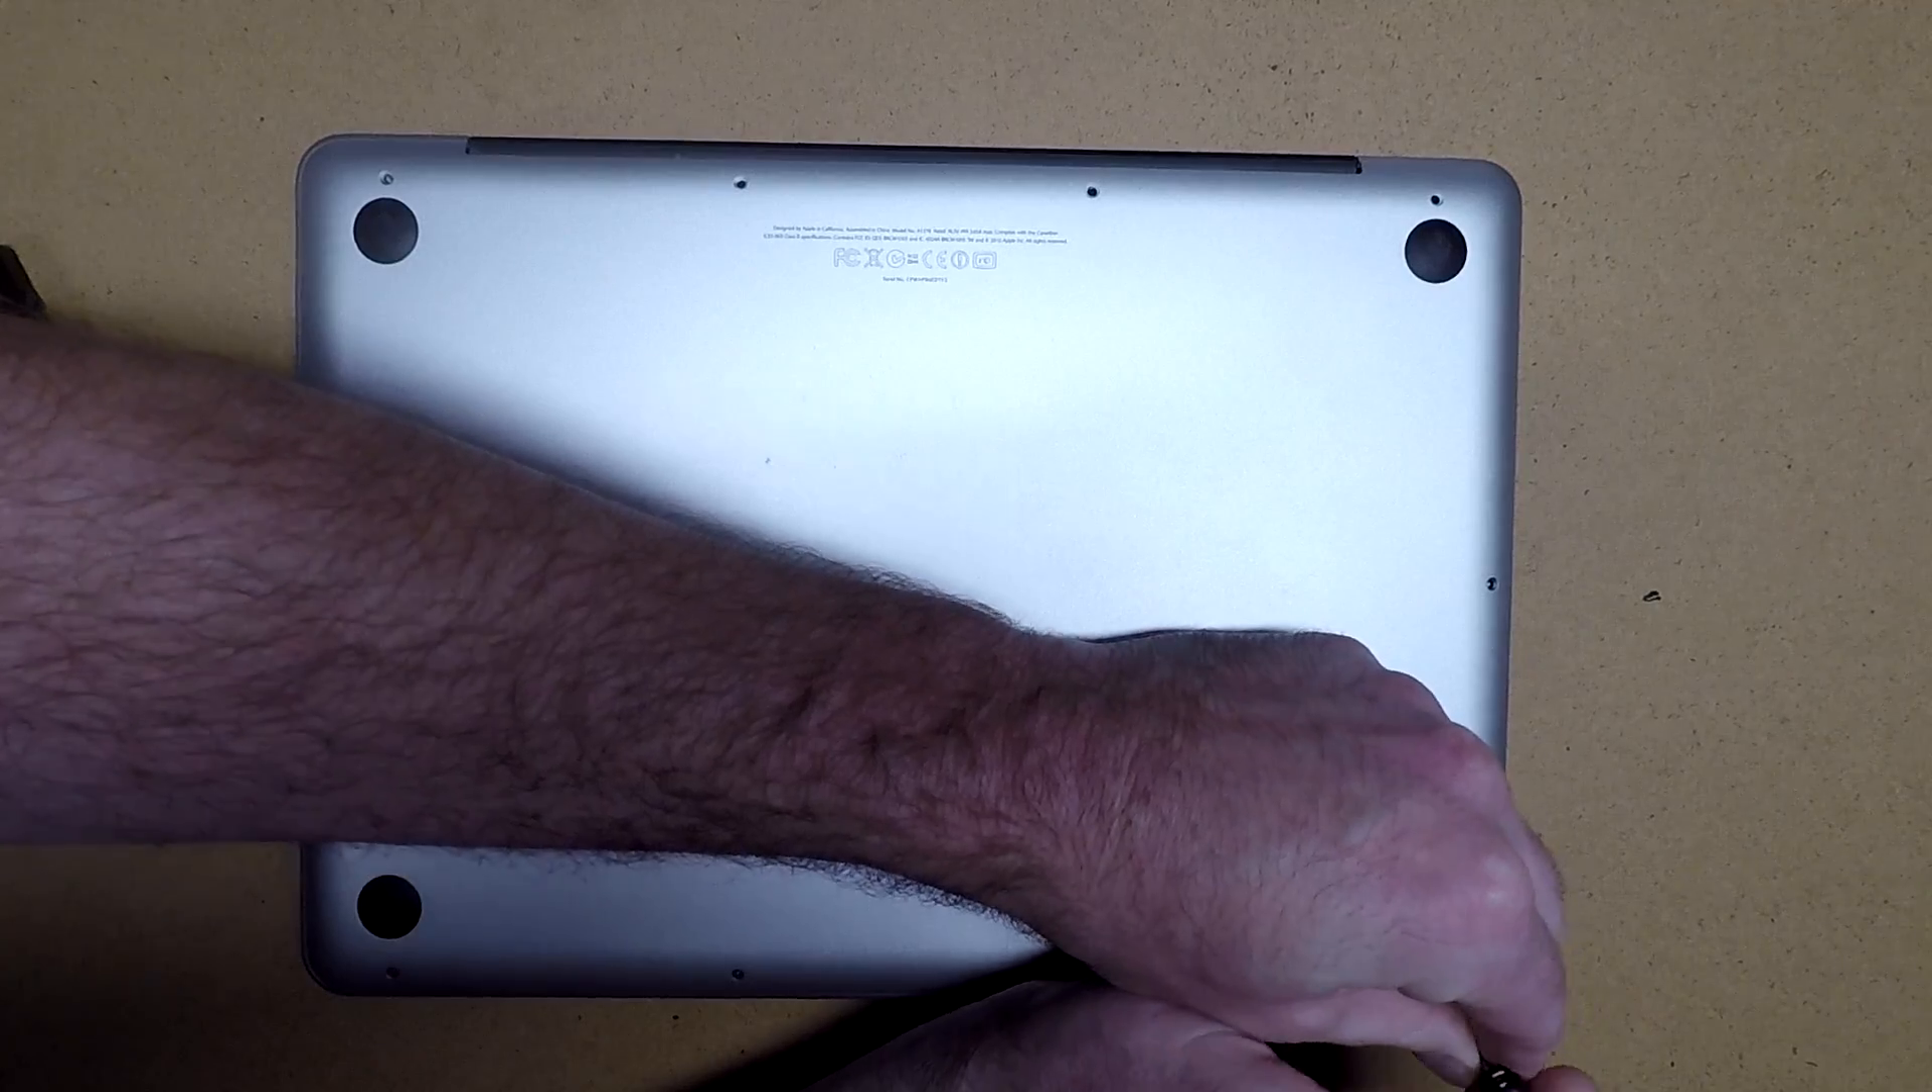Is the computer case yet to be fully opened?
Yes.